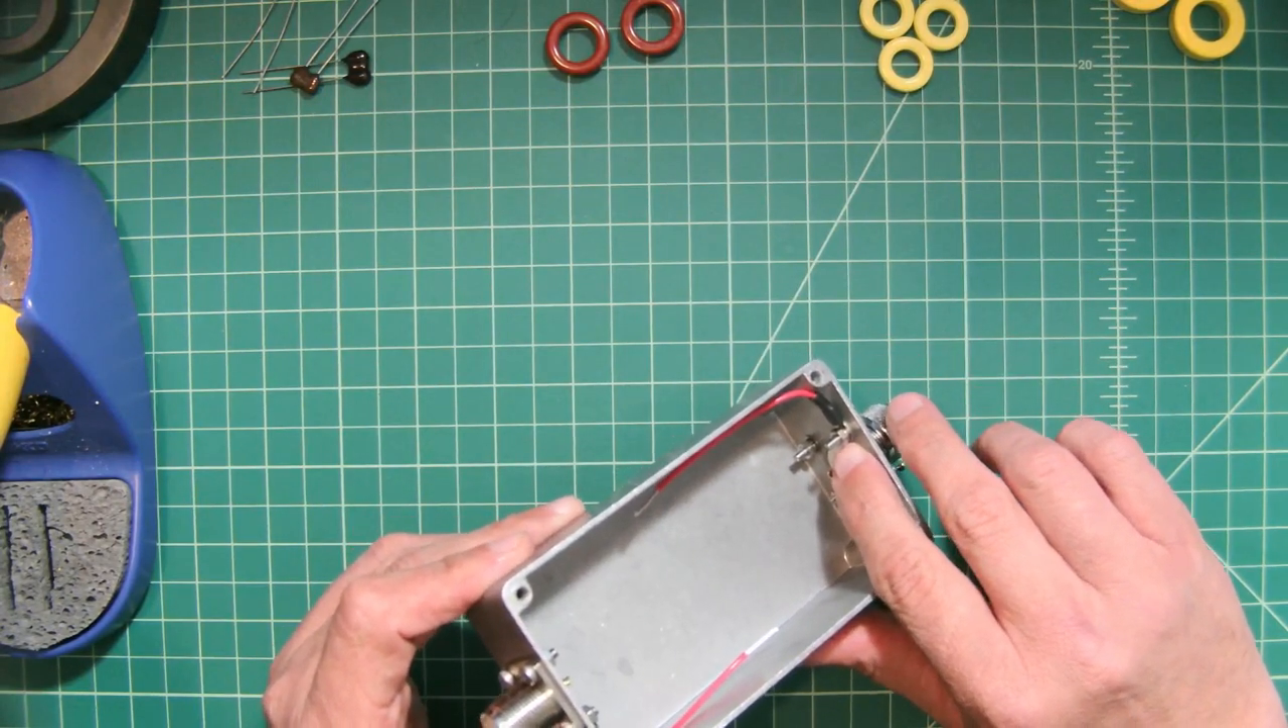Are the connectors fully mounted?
Yes.